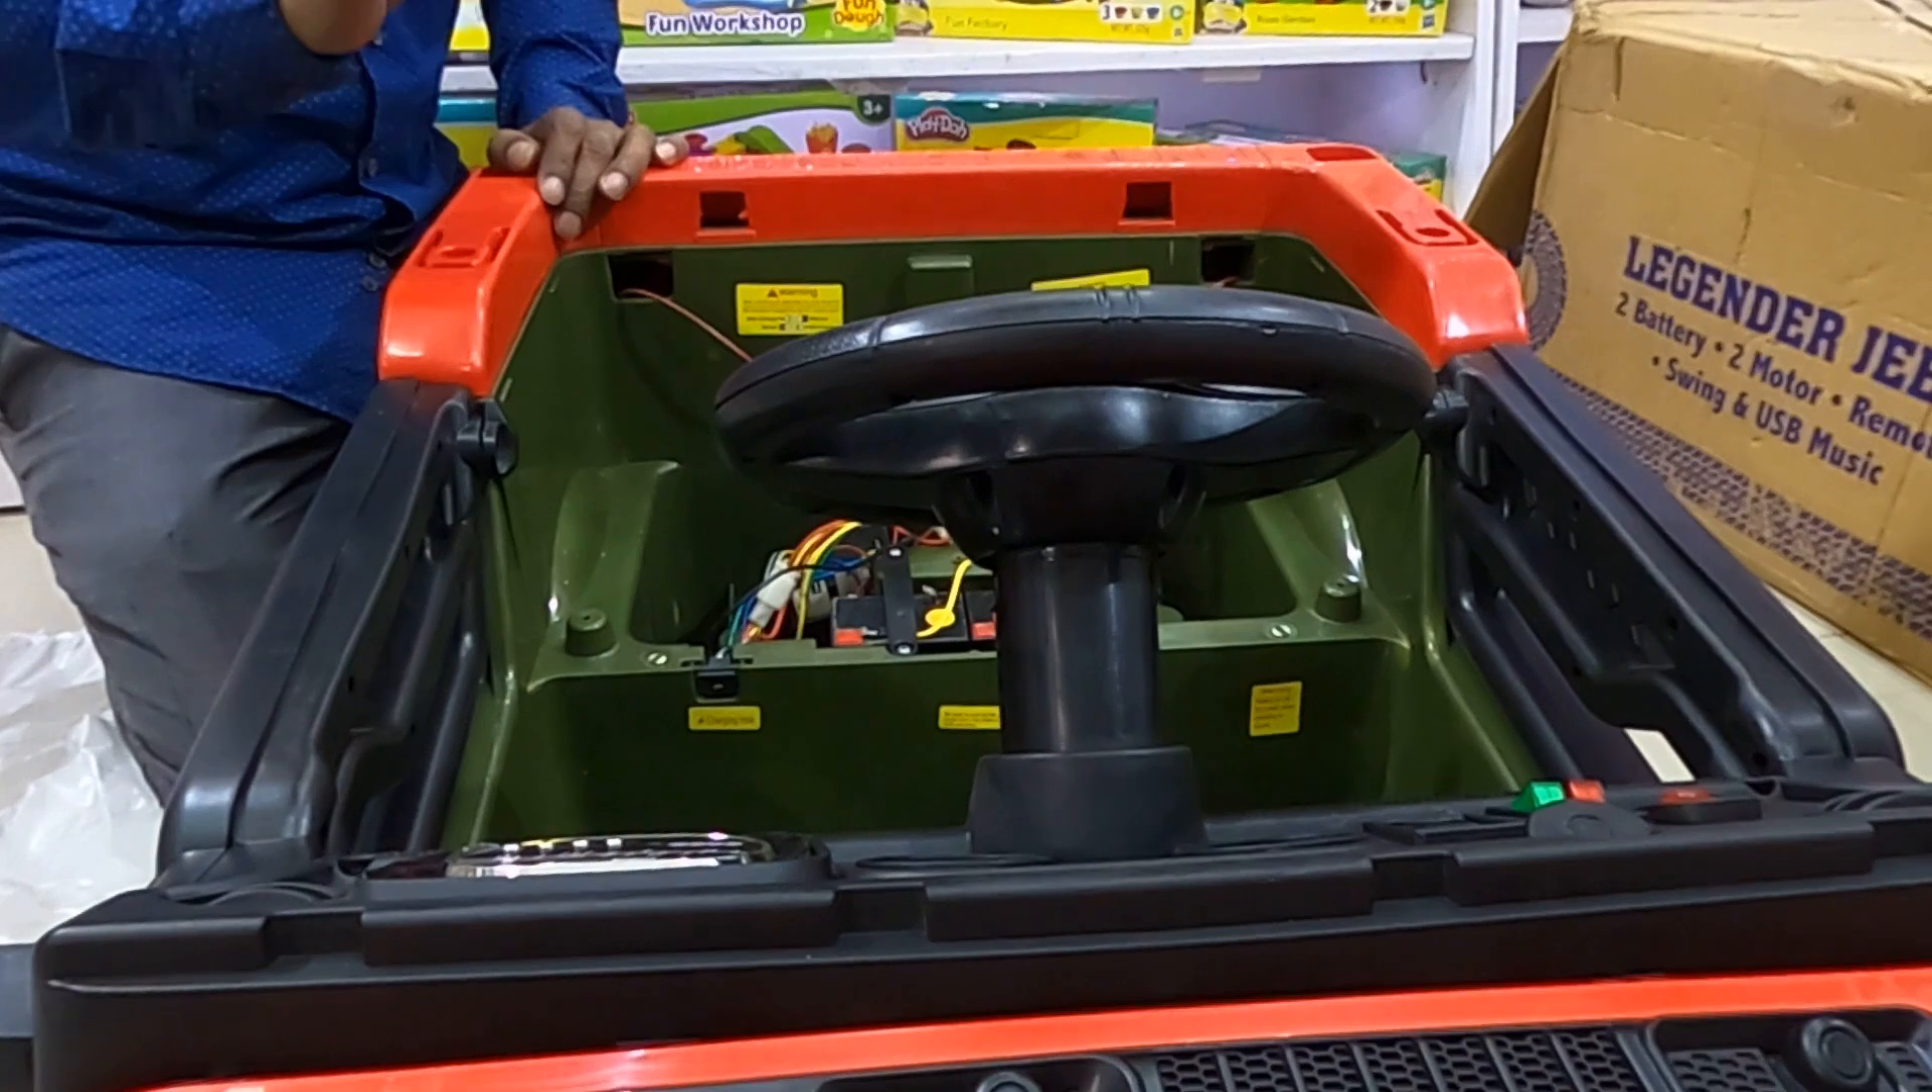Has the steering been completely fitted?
Yes.